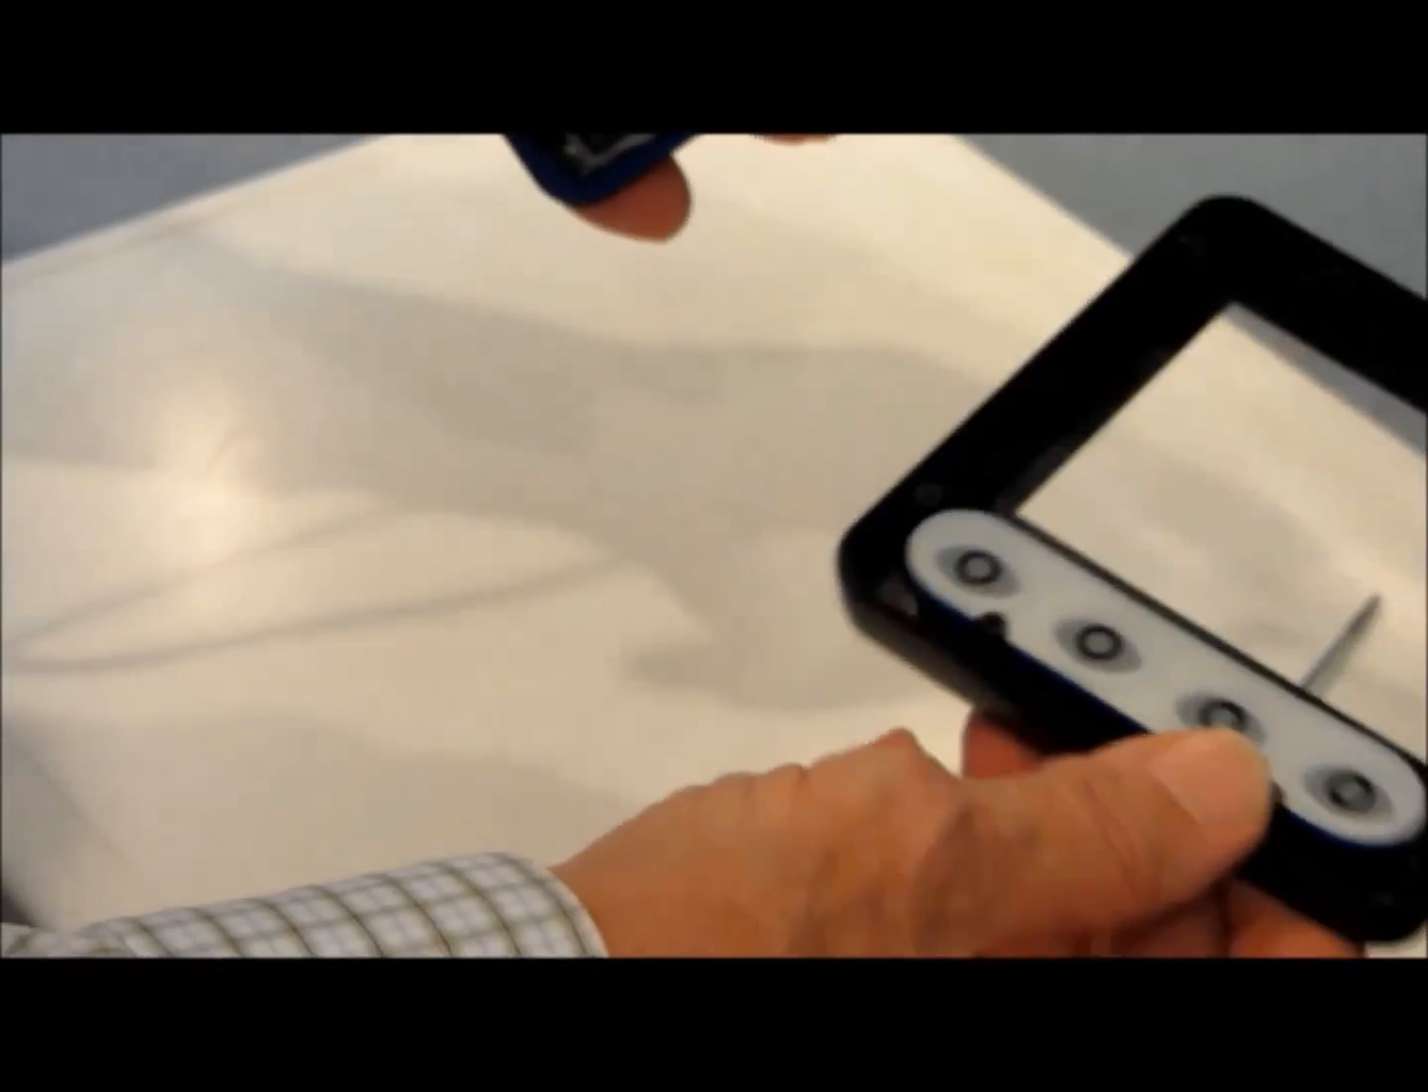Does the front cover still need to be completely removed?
No.